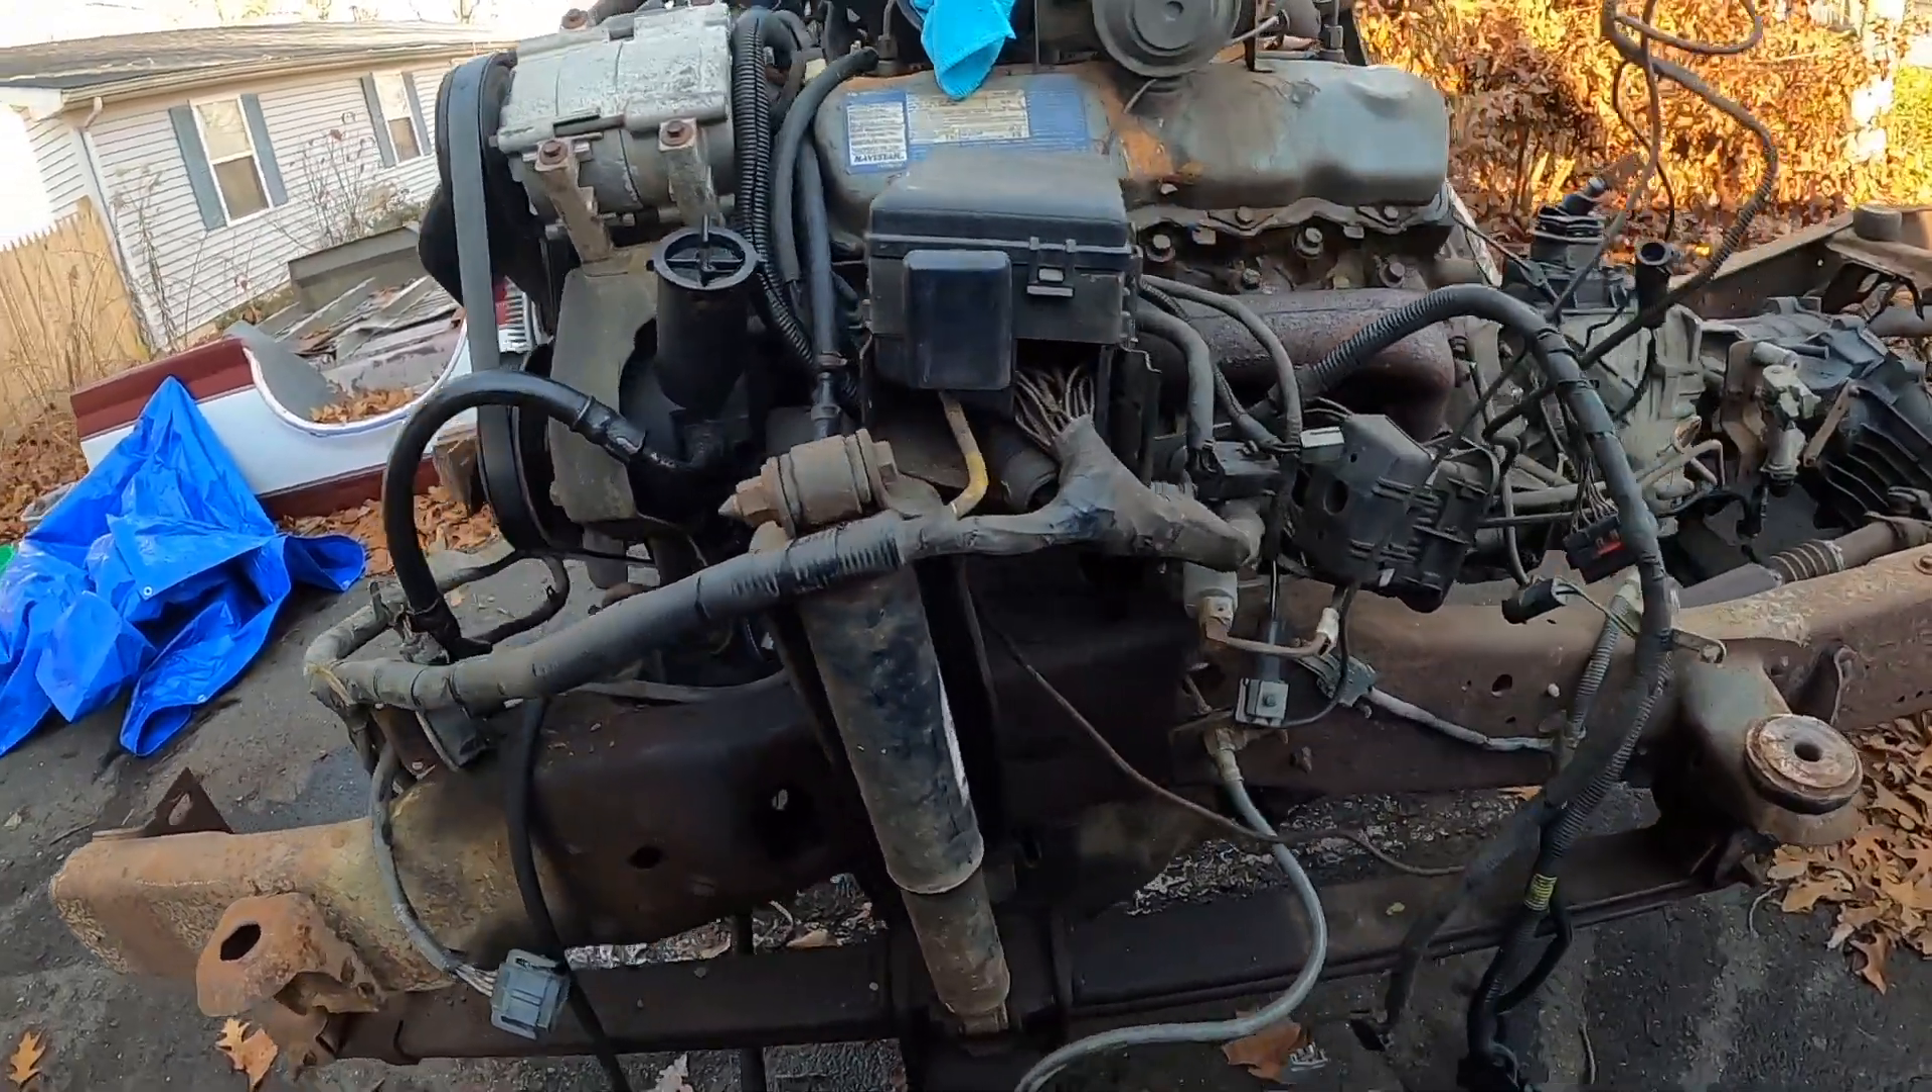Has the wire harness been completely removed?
No.